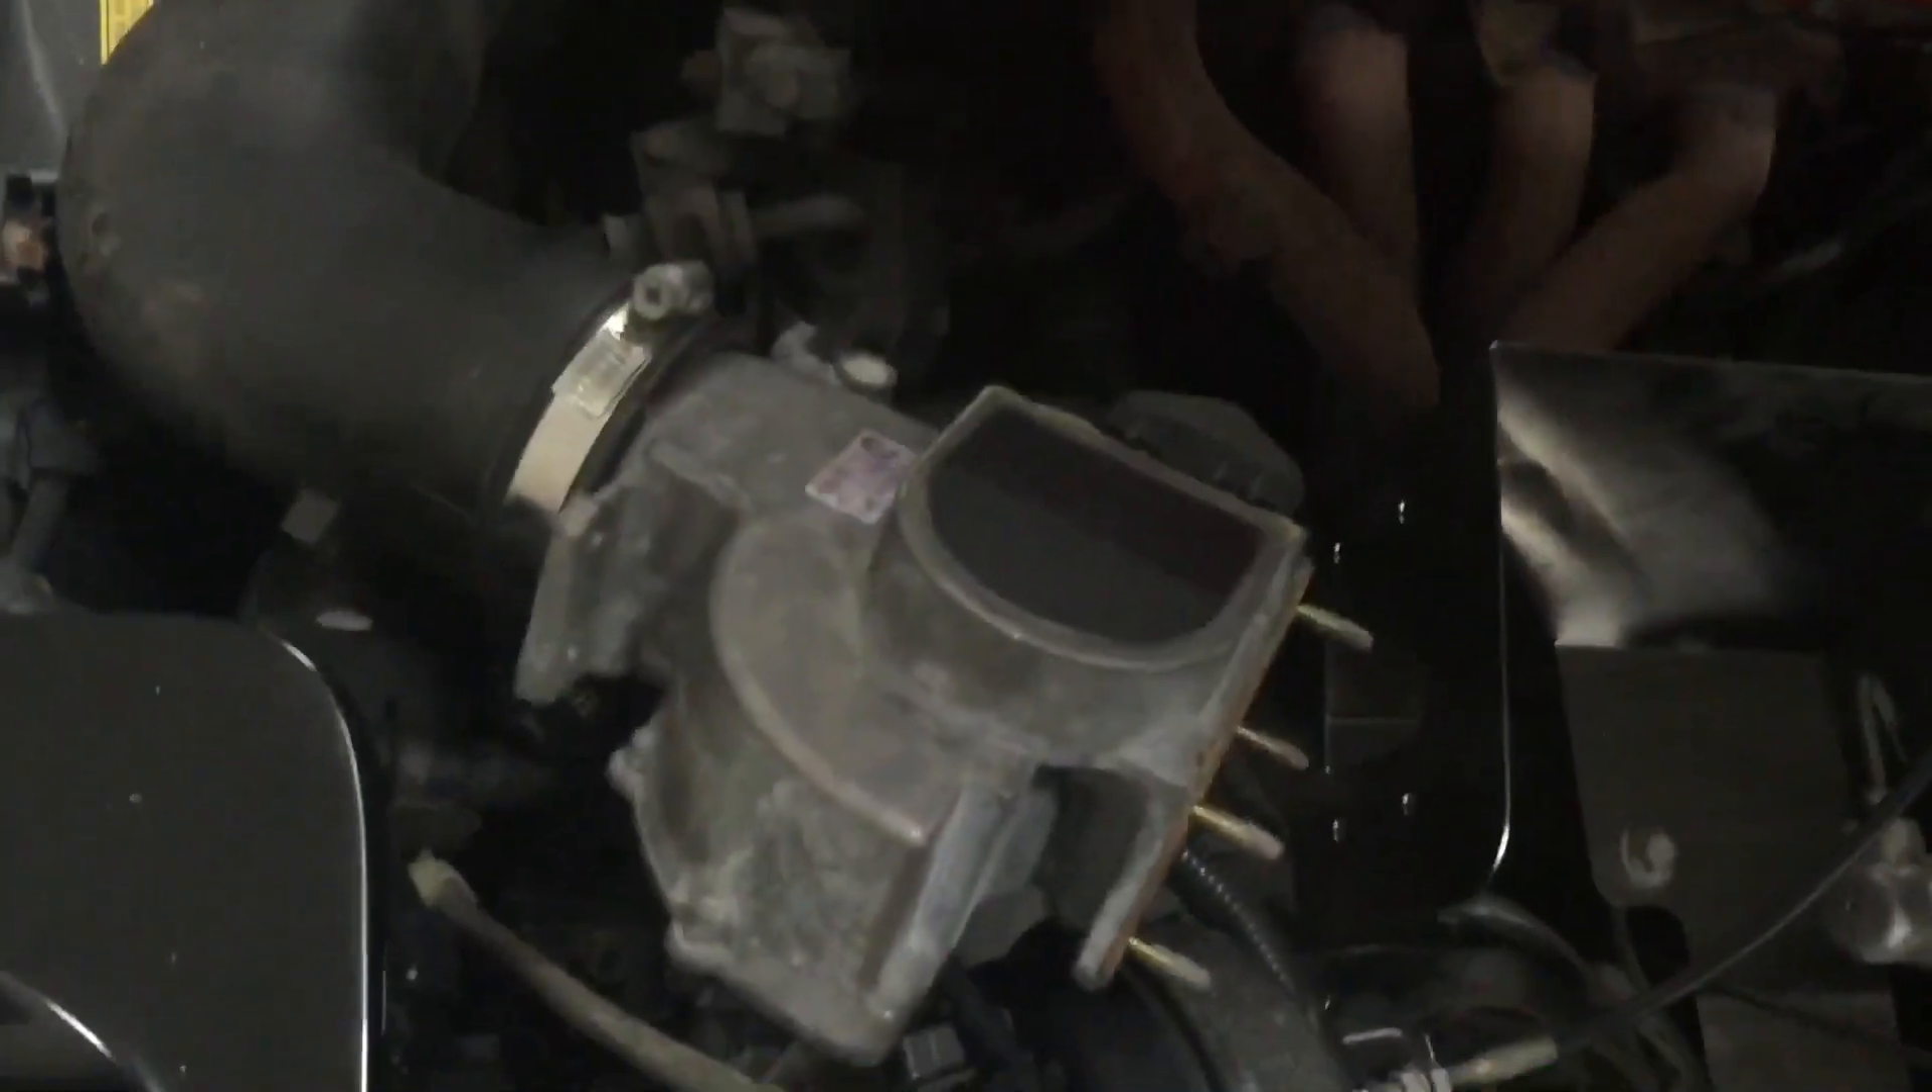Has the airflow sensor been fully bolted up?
No.